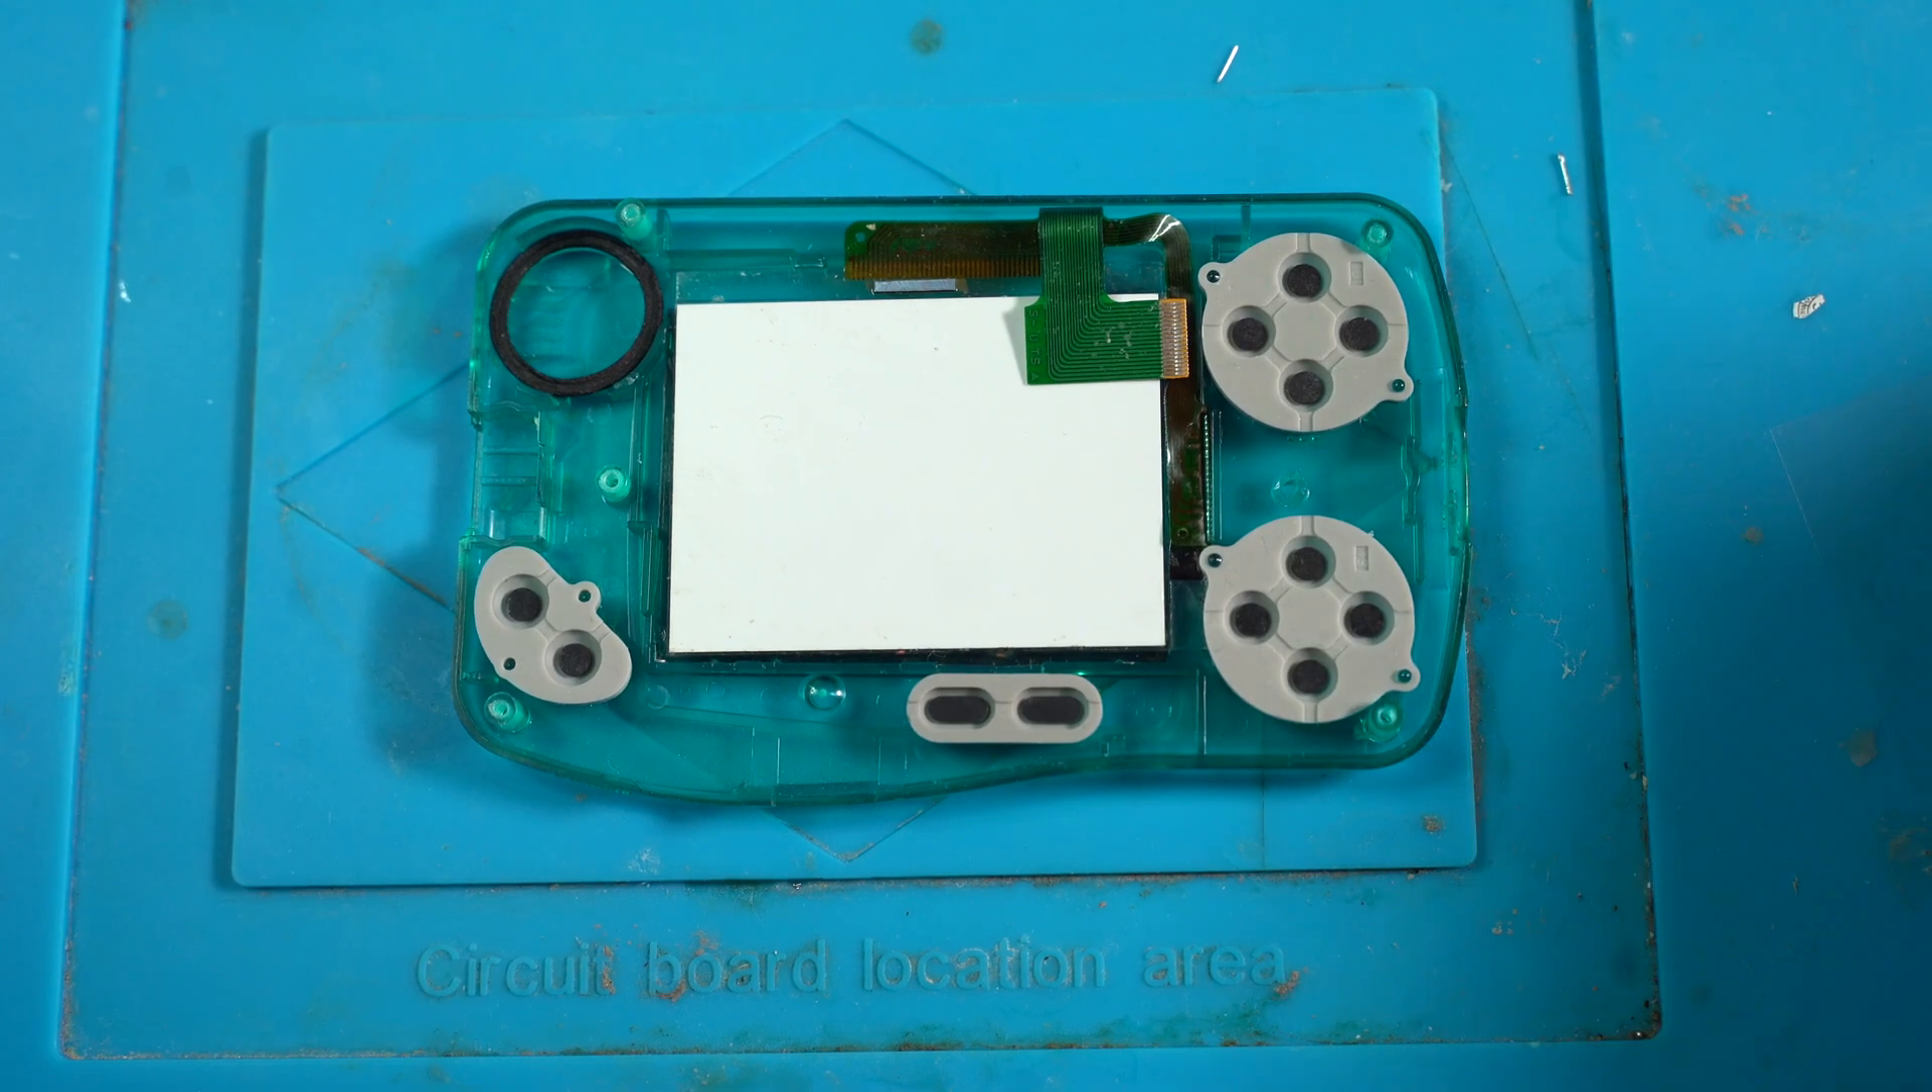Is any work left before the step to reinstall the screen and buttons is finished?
No.